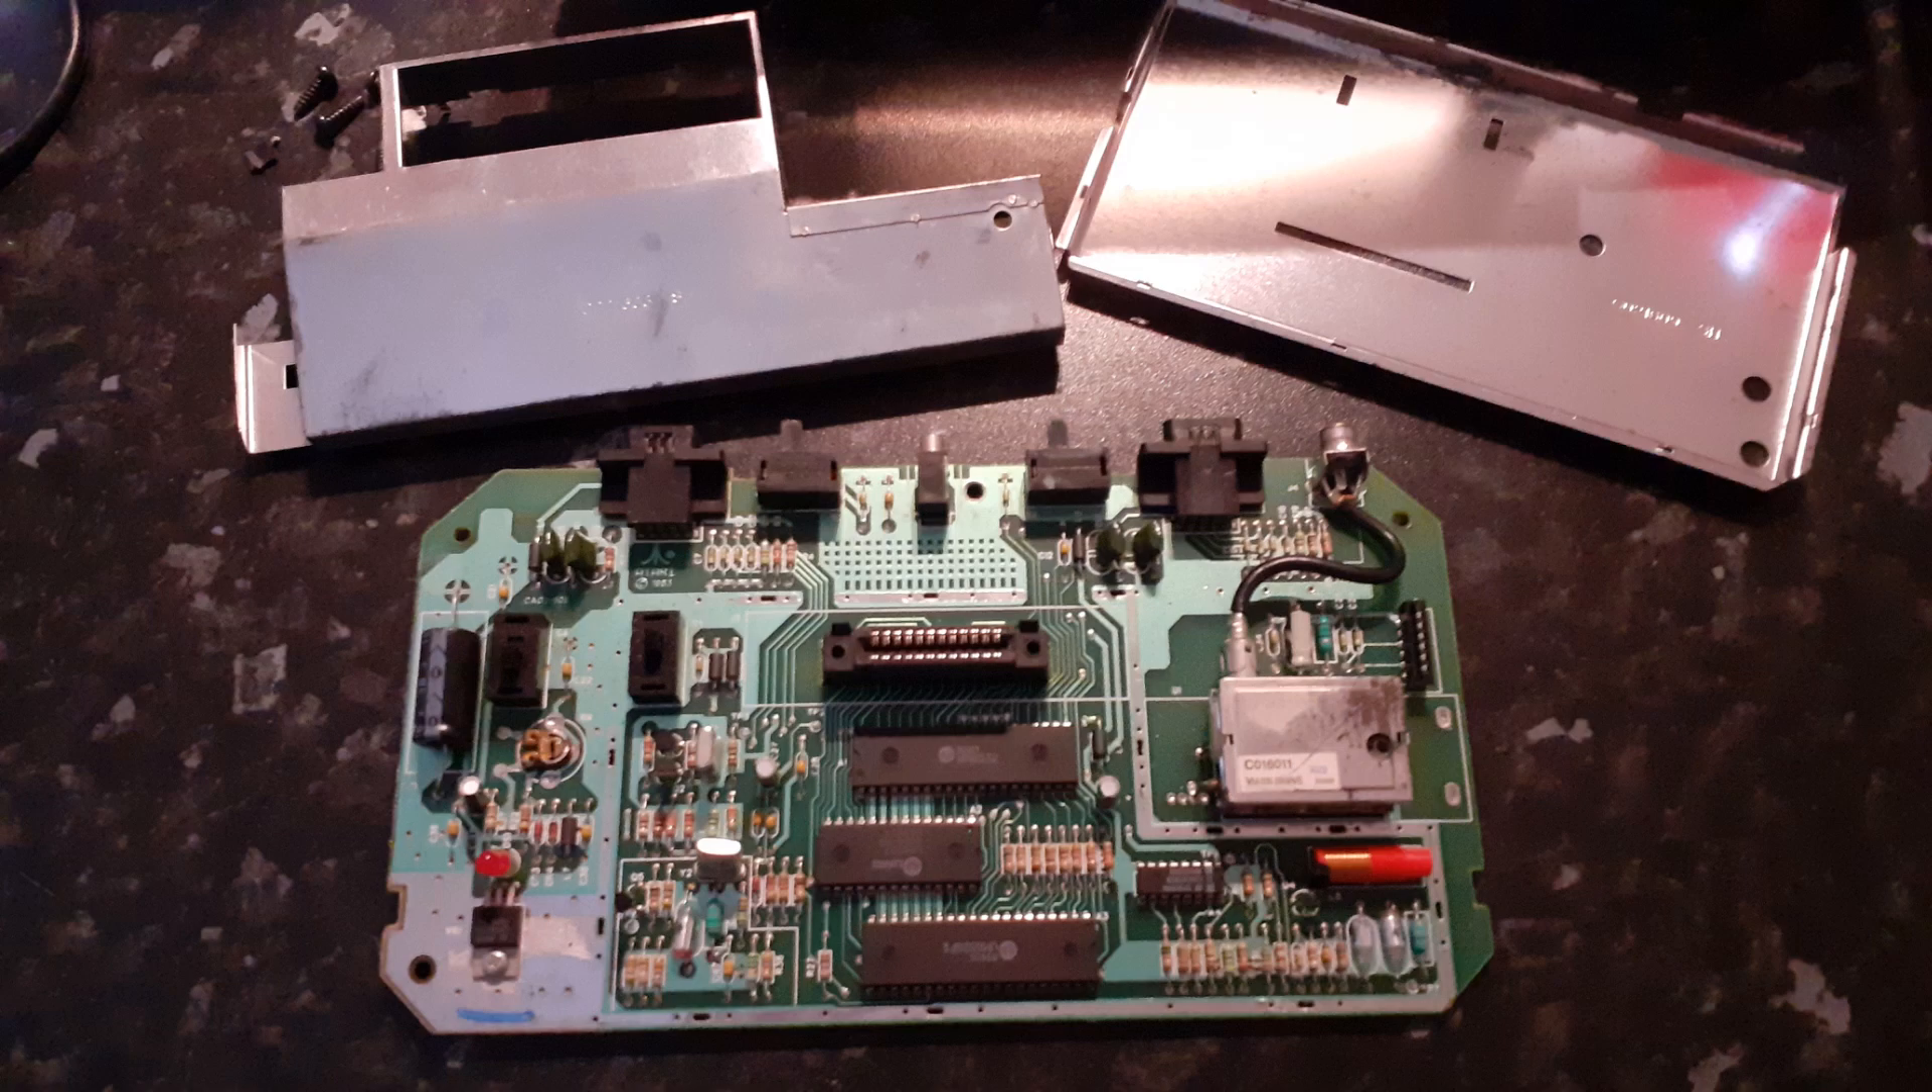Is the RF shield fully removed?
Yes.